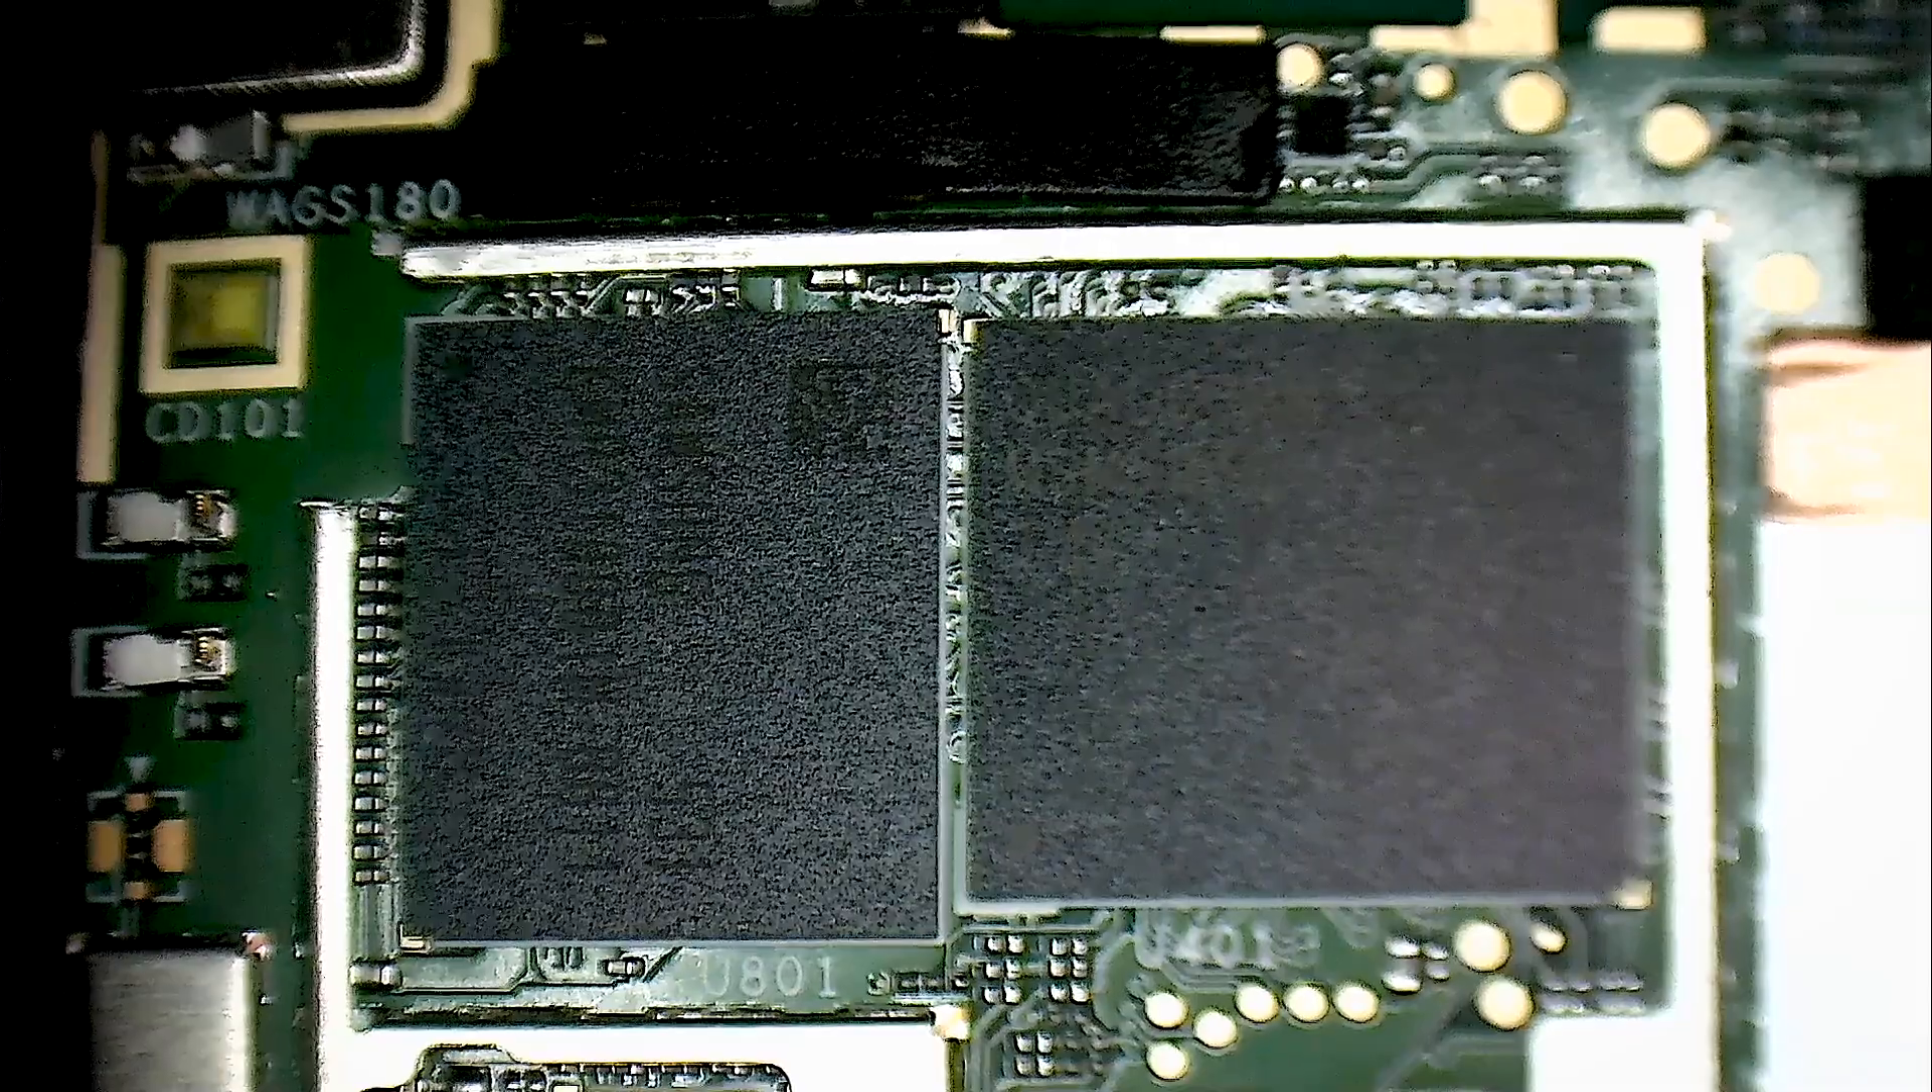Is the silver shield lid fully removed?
Yes.